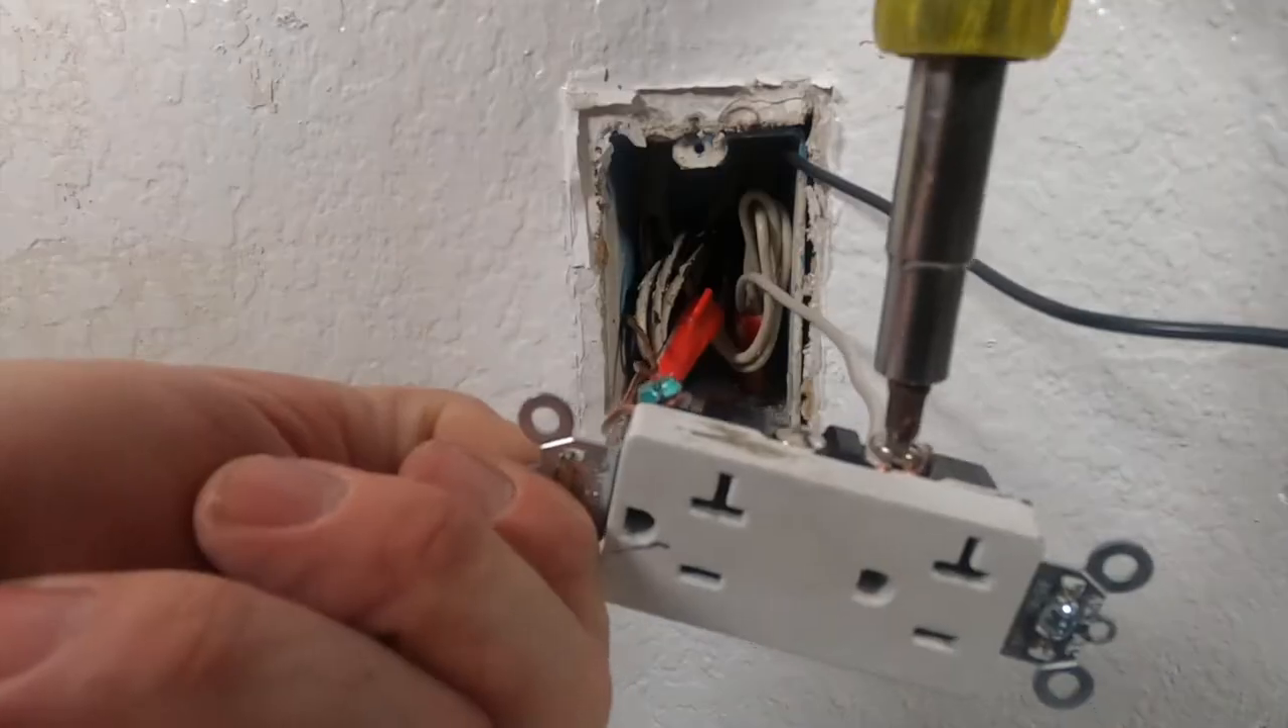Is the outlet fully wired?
No.